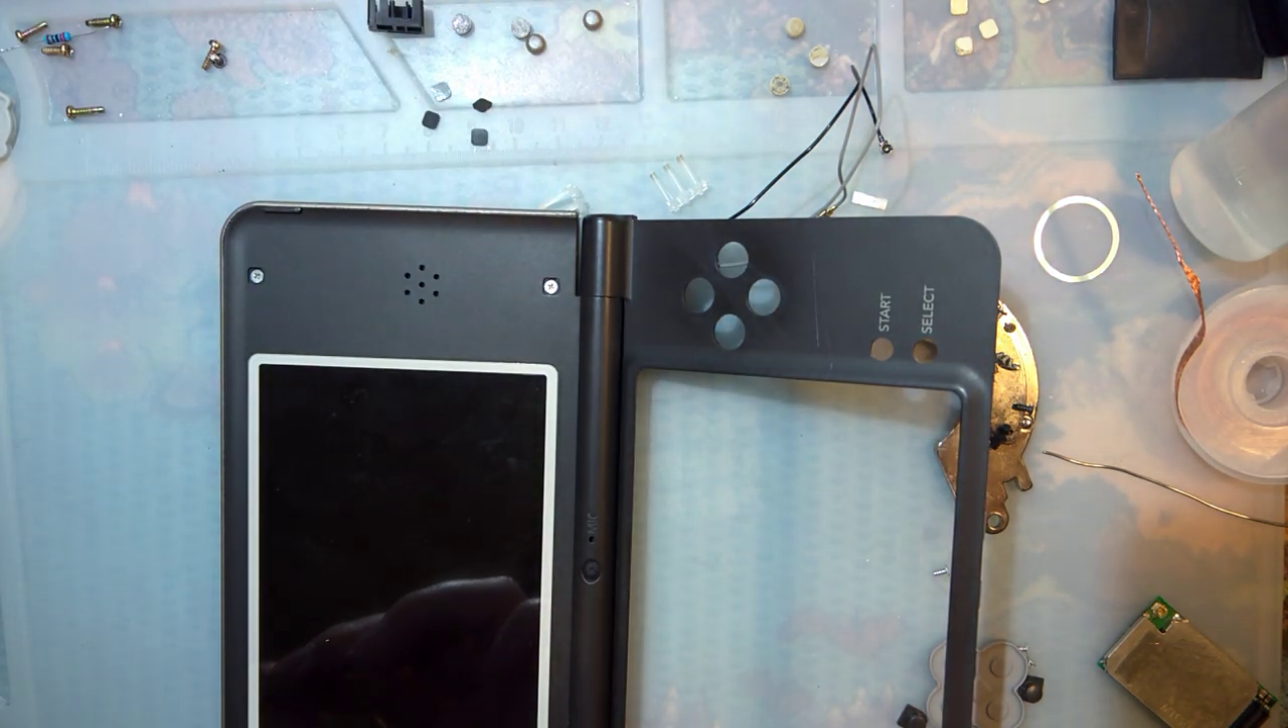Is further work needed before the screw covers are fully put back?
Yes.